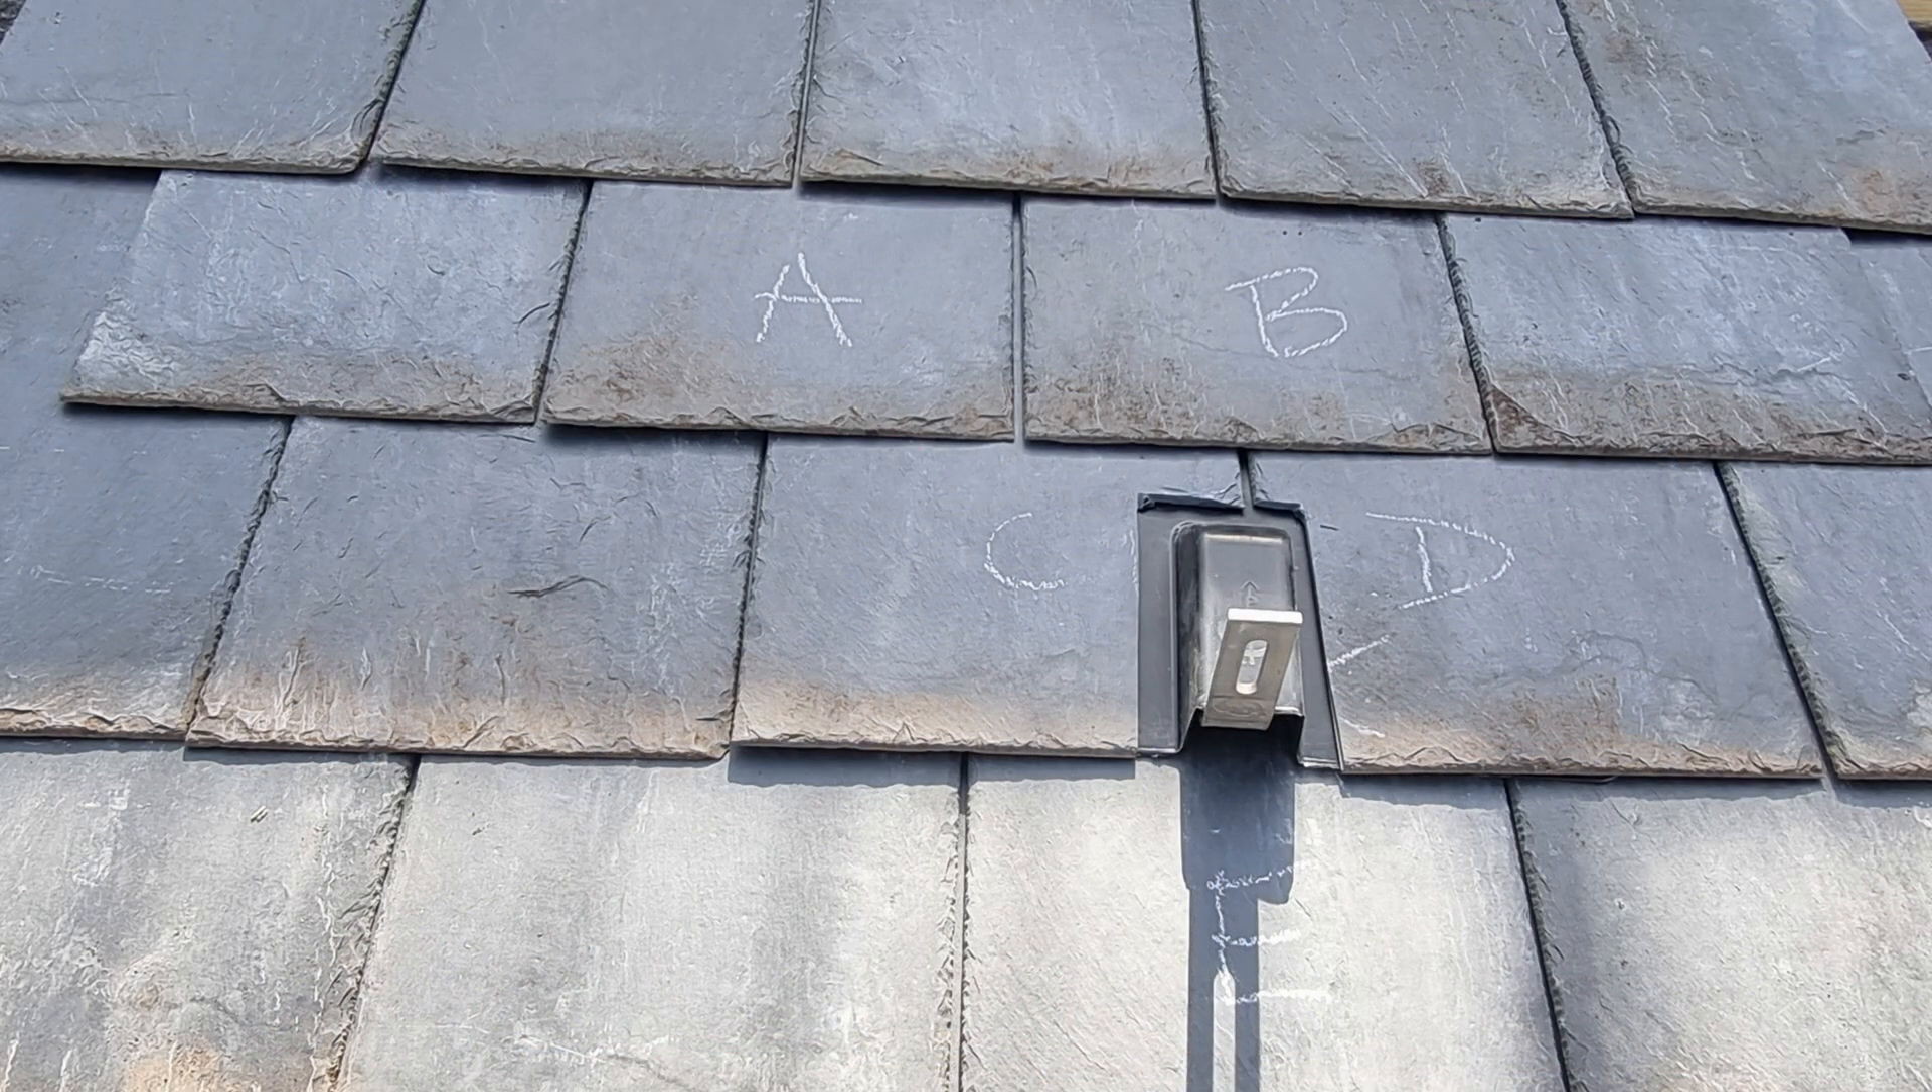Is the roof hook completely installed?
Yes.